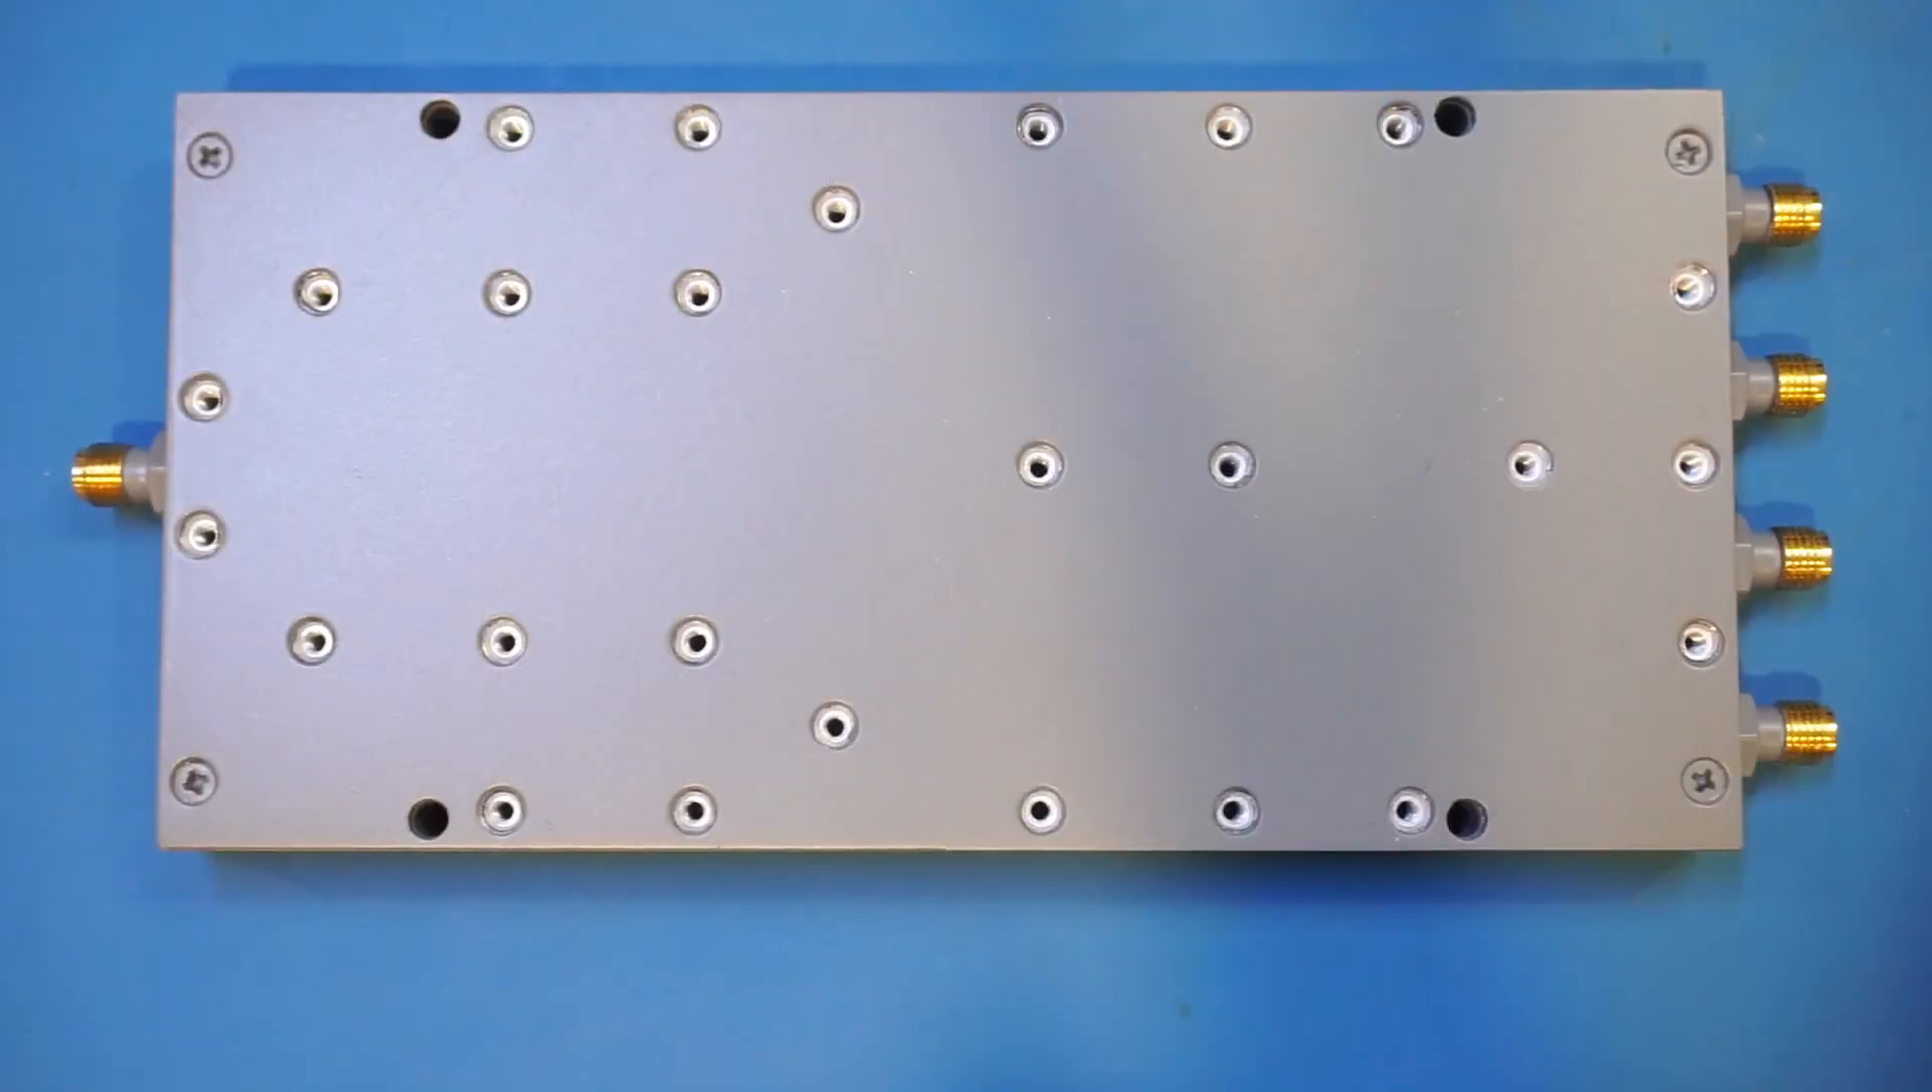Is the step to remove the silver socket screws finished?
No.